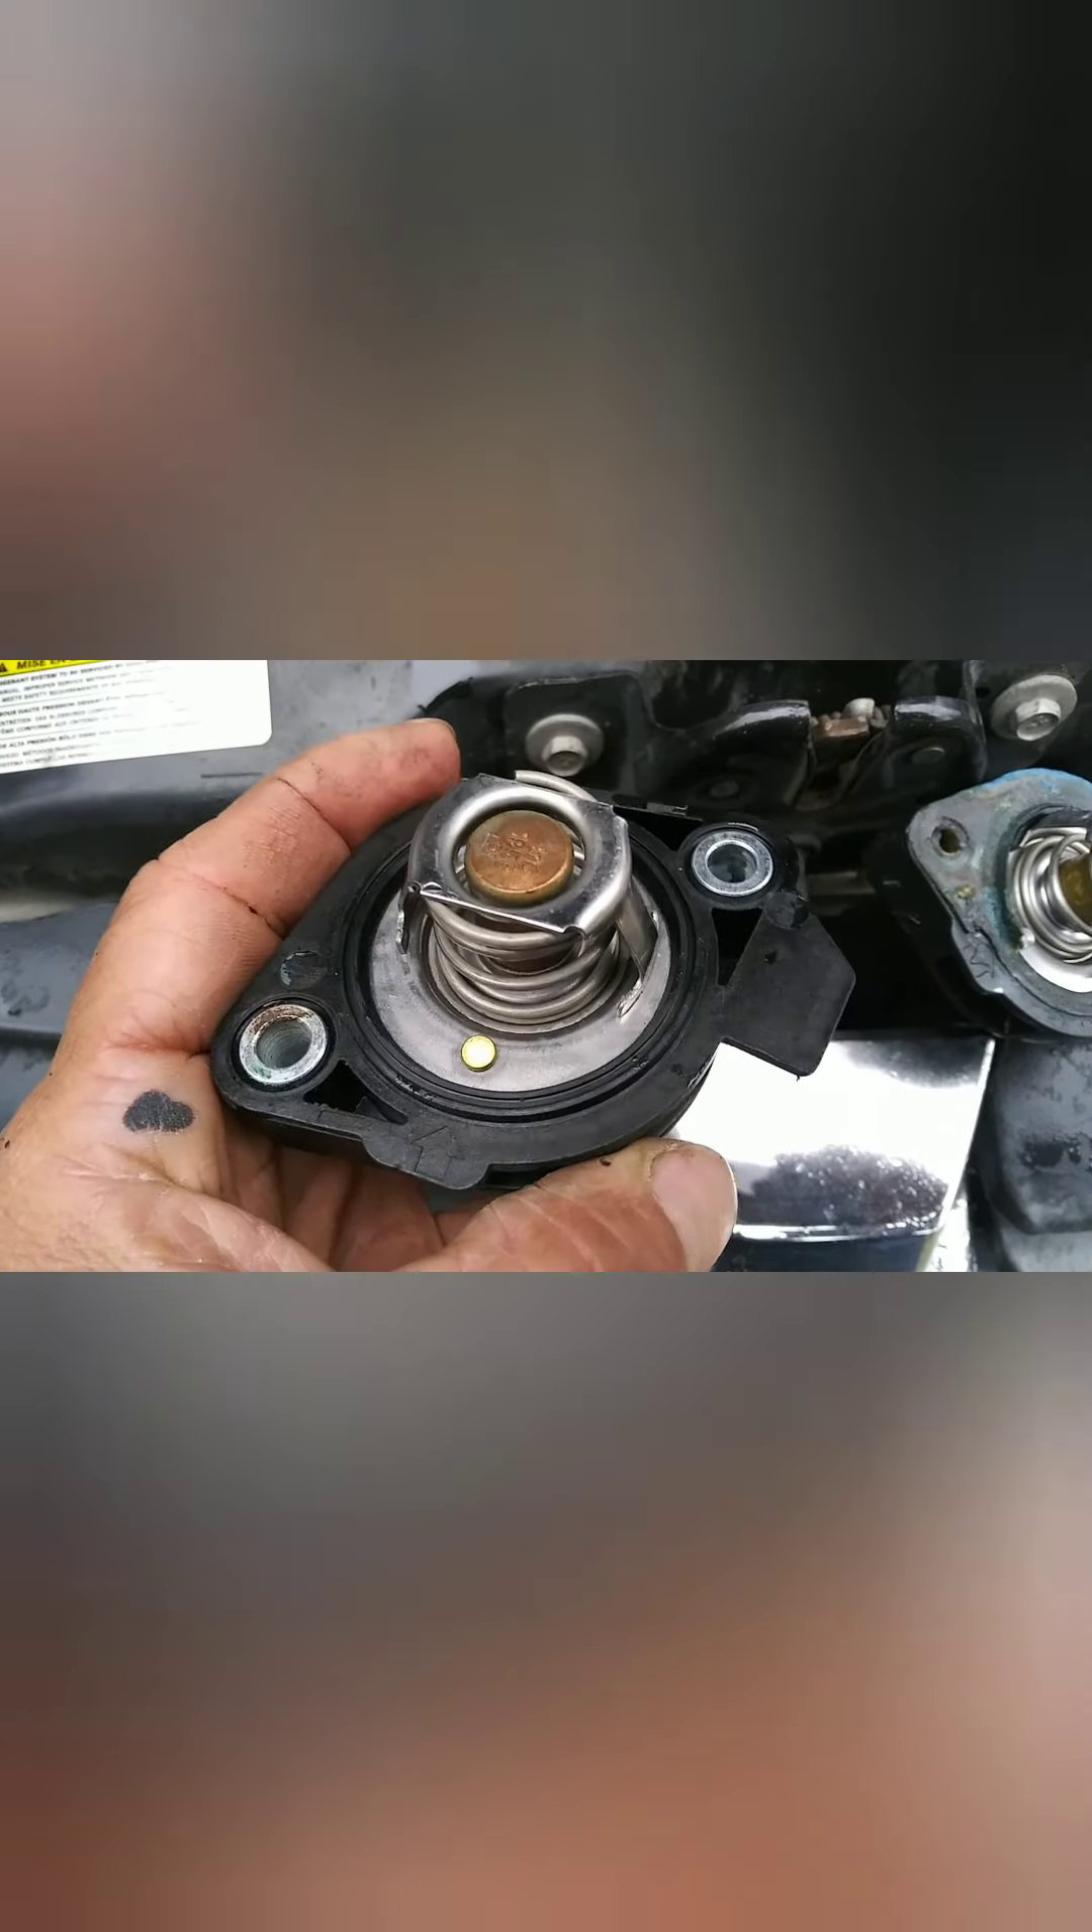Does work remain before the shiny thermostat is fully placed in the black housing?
No.